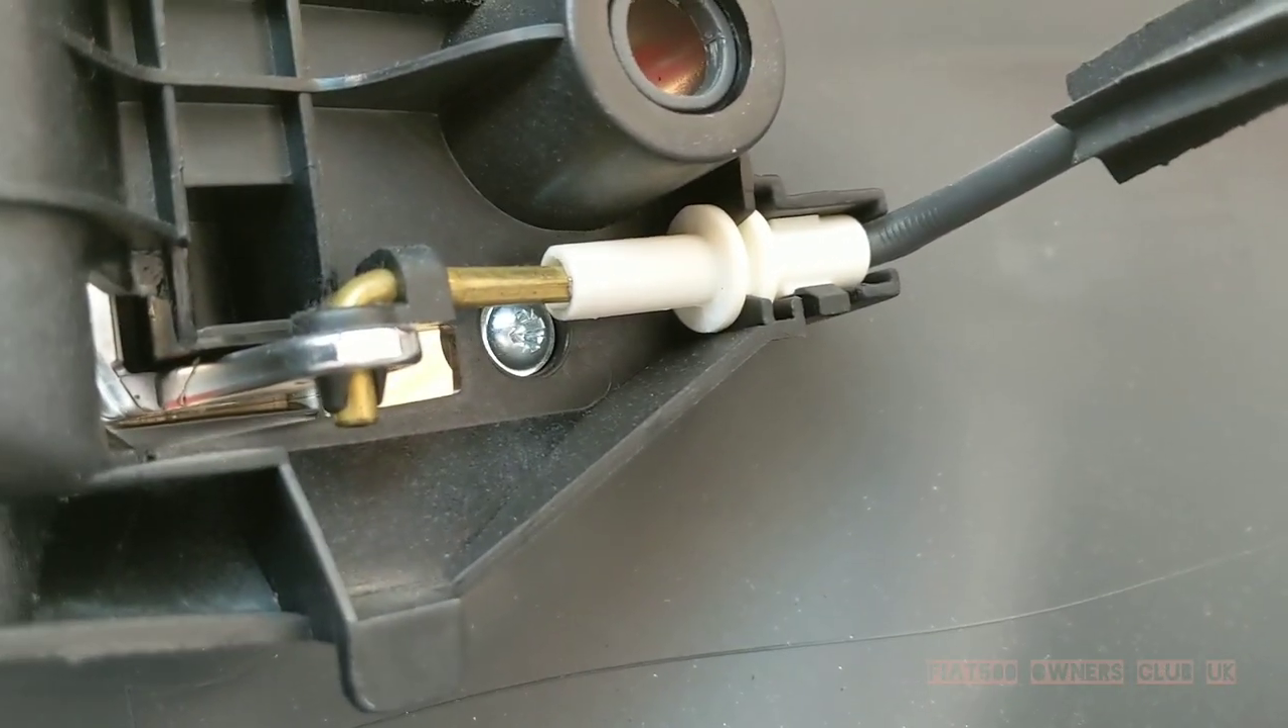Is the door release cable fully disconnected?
No.